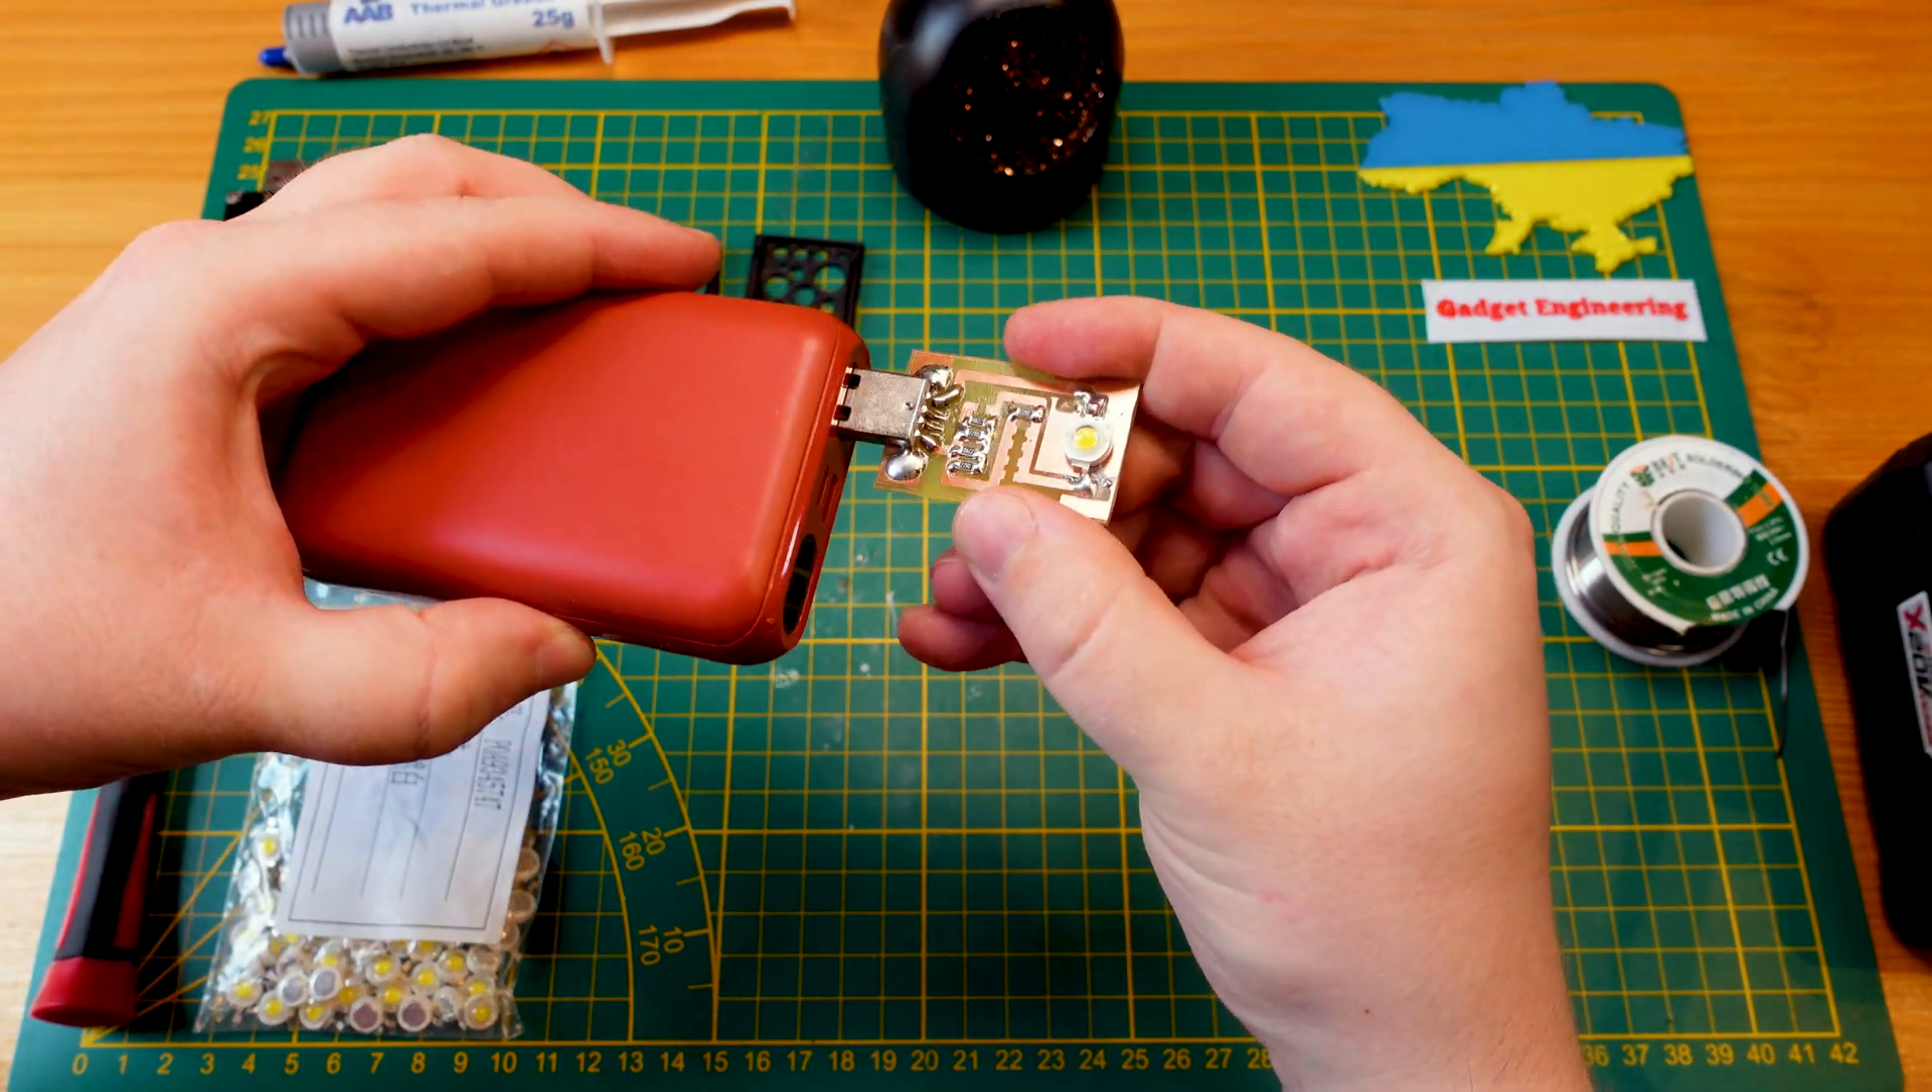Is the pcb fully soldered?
Yes.